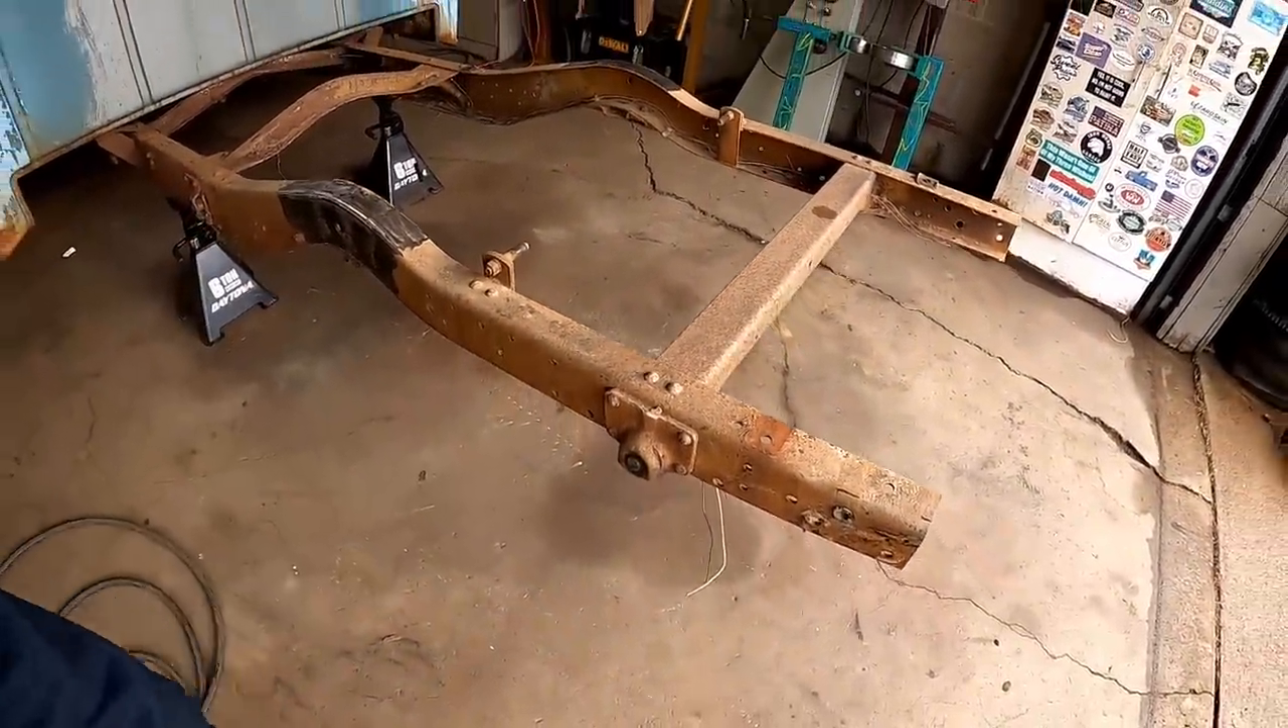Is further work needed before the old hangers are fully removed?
Yes.